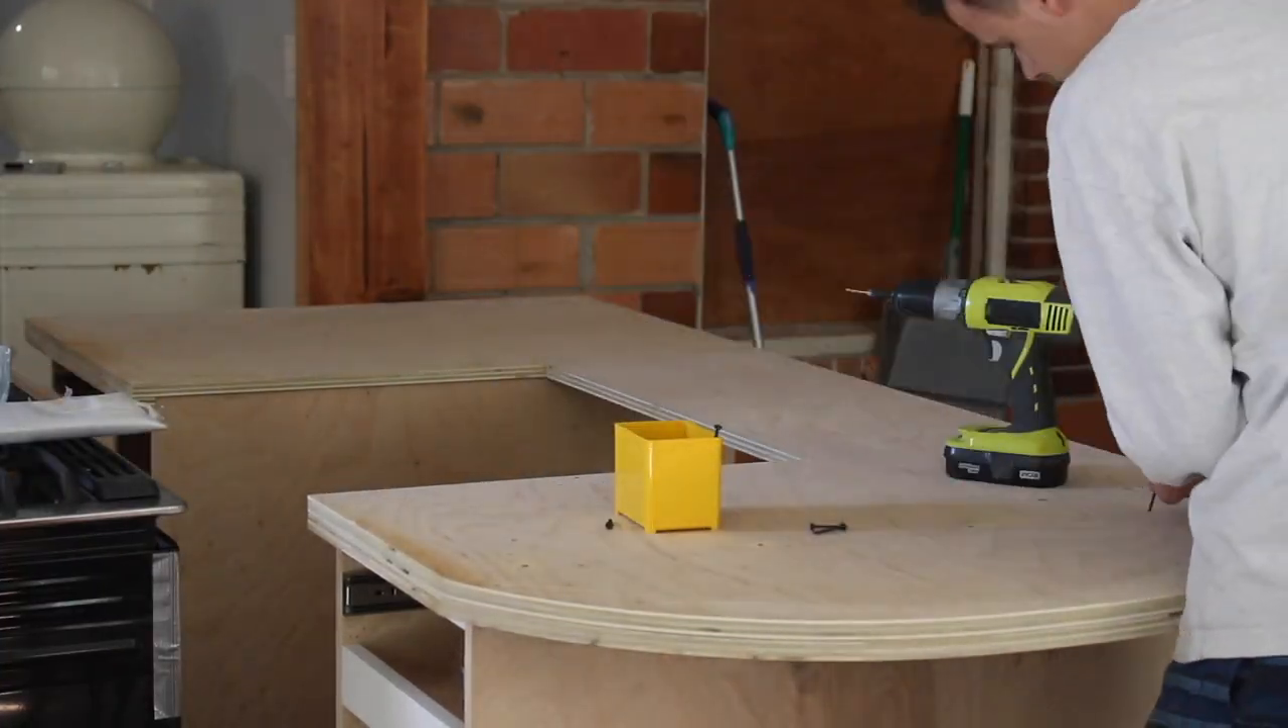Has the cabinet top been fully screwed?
No.